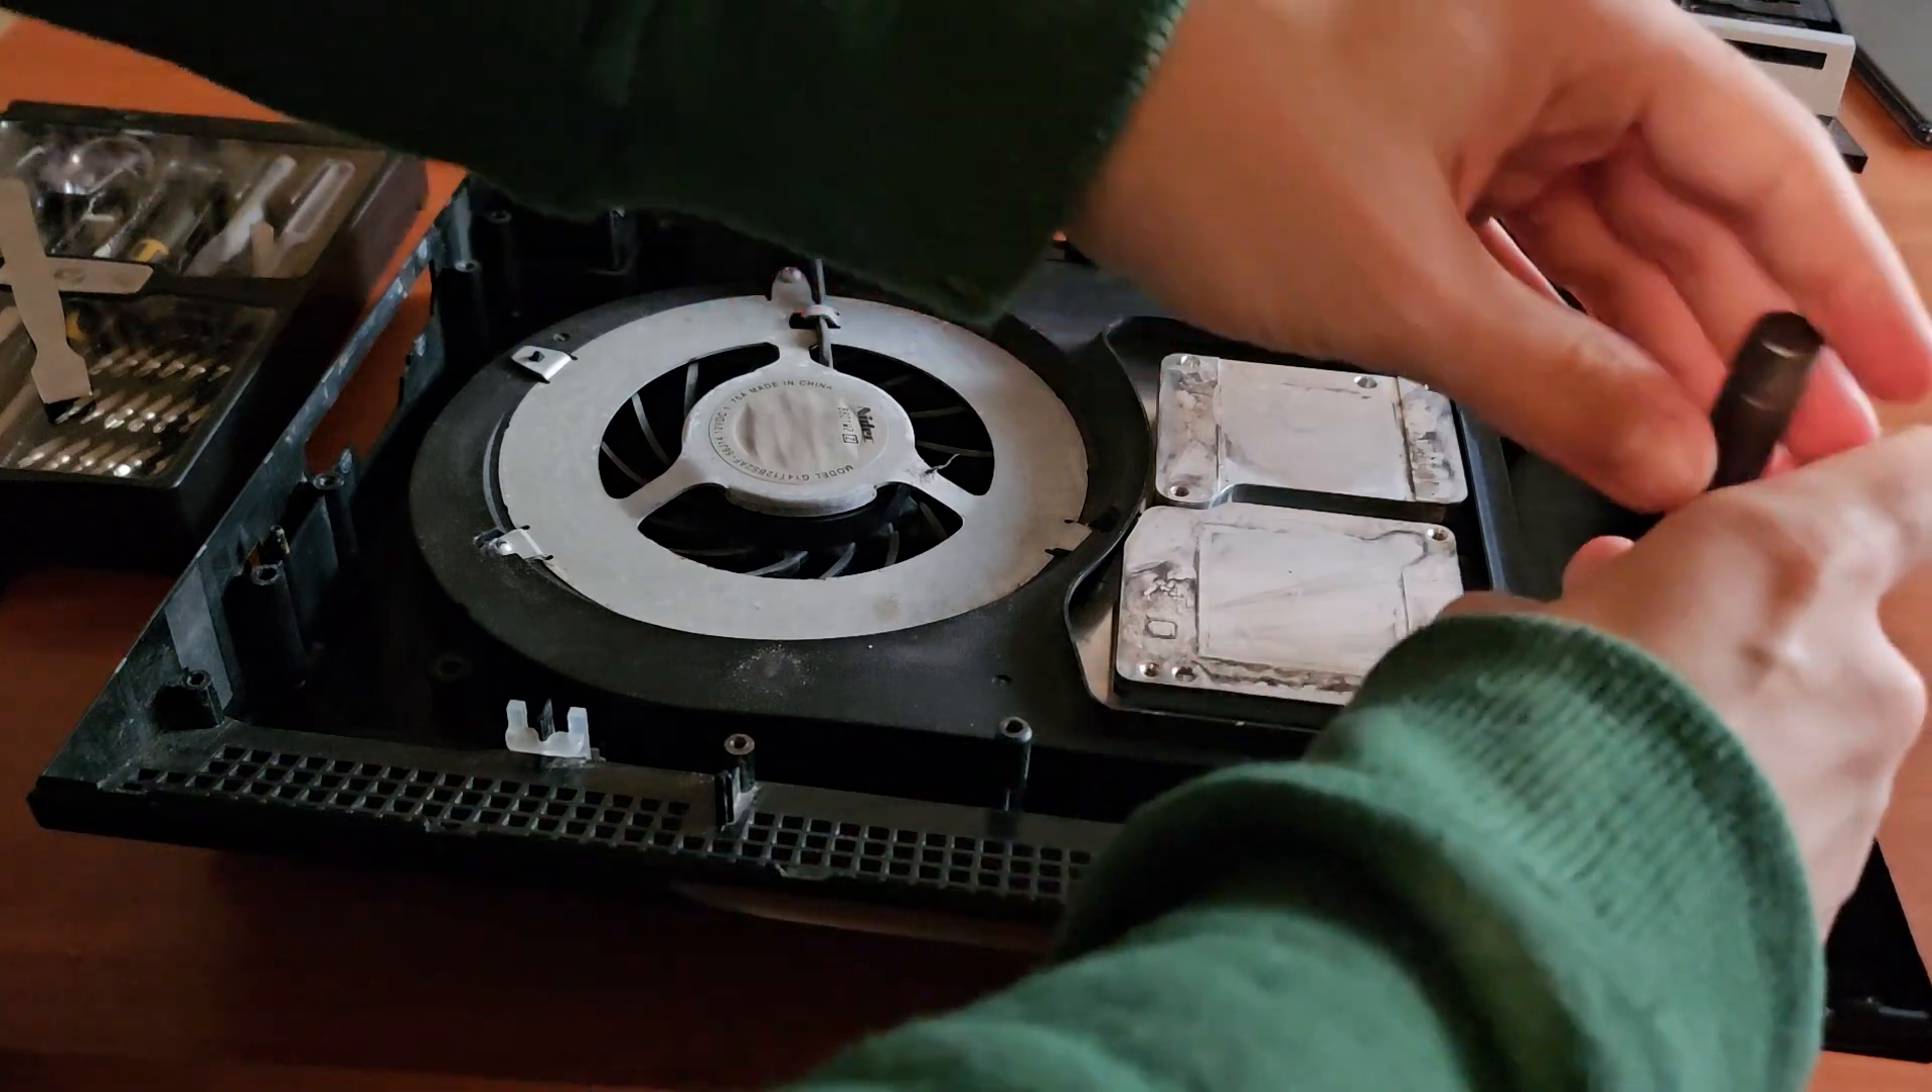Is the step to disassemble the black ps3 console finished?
No.